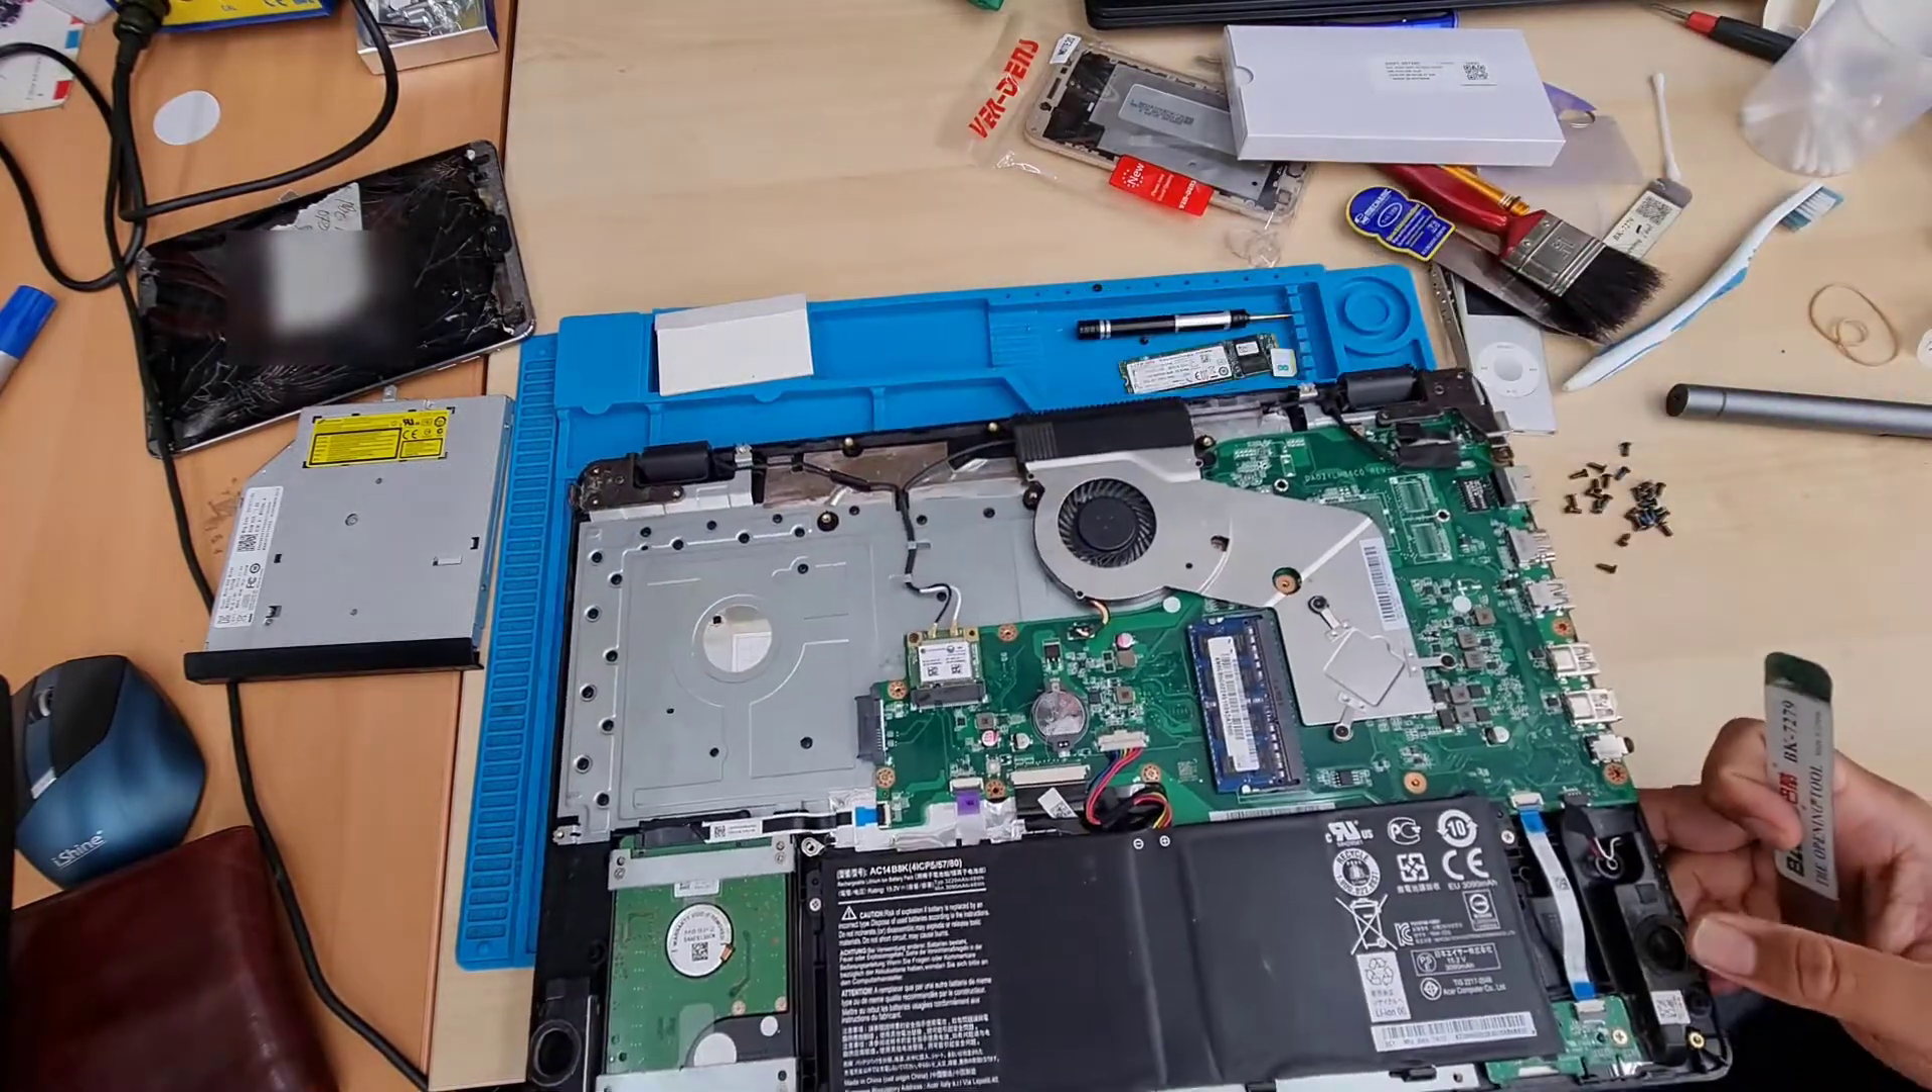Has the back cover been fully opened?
Yes.